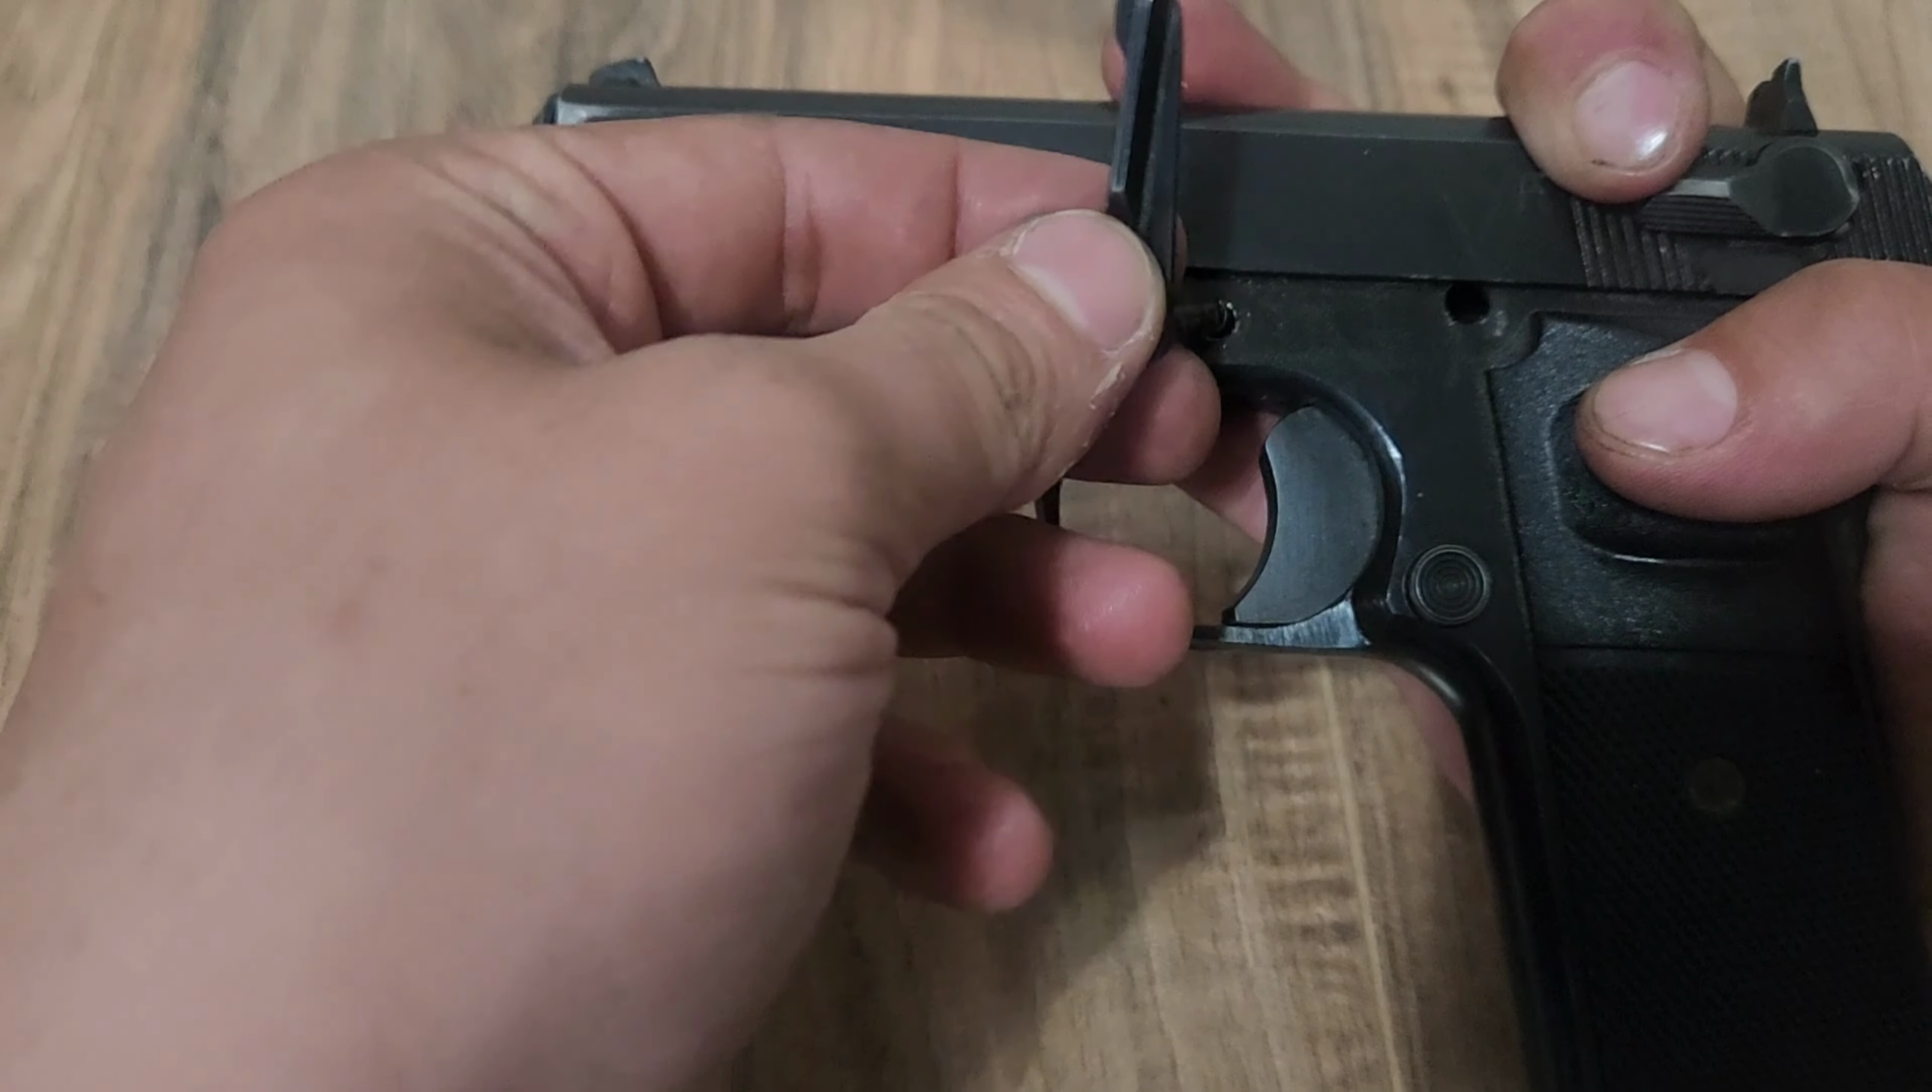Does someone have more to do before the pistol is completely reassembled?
Yes.